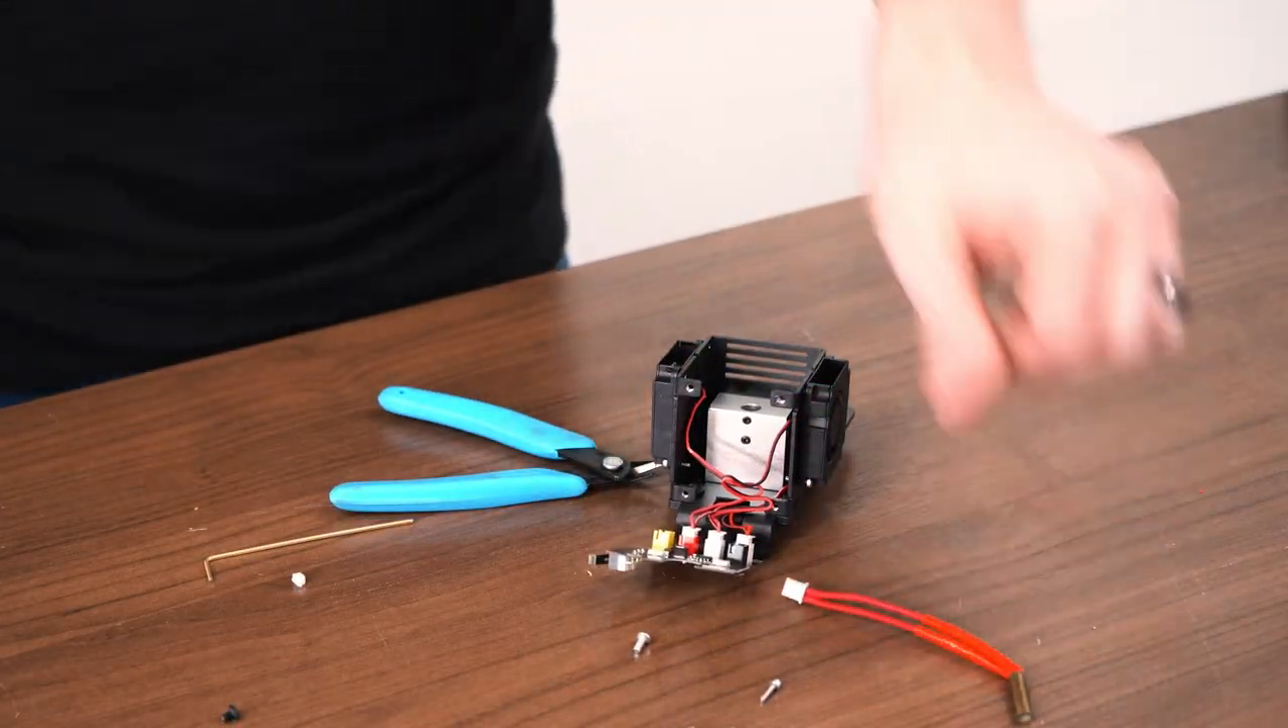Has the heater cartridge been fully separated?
Yes.